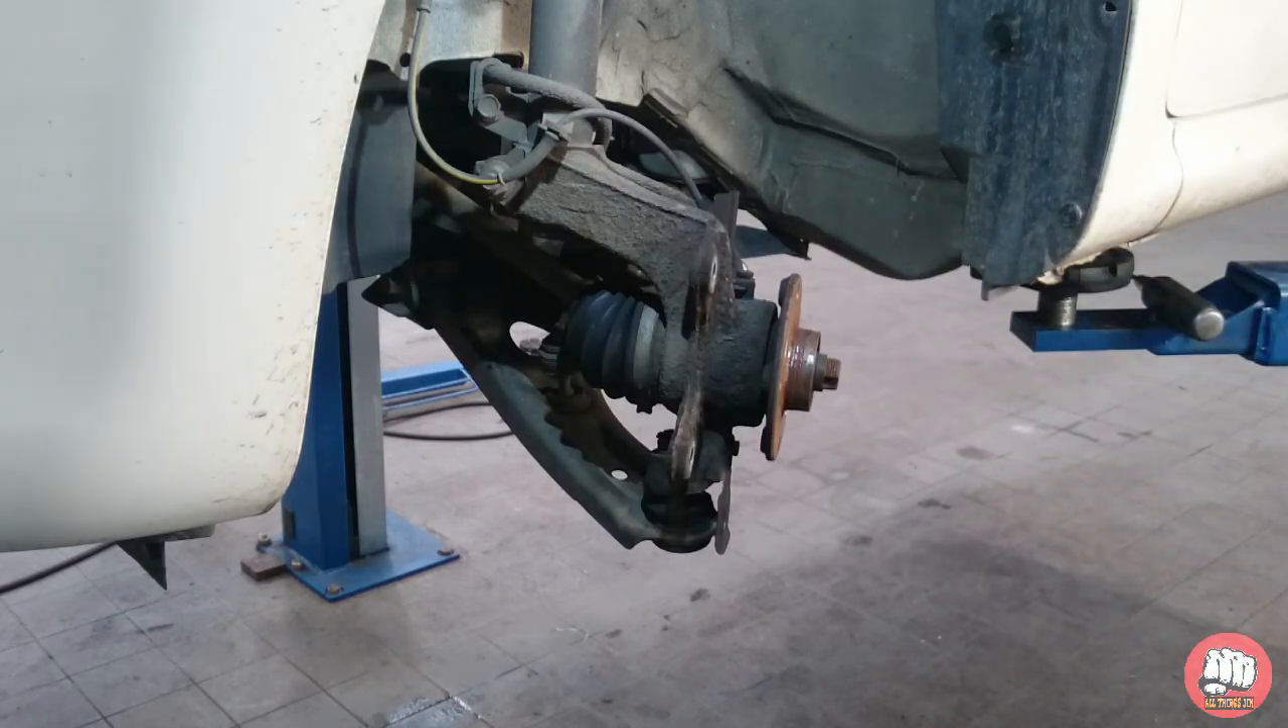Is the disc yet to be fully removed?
No.